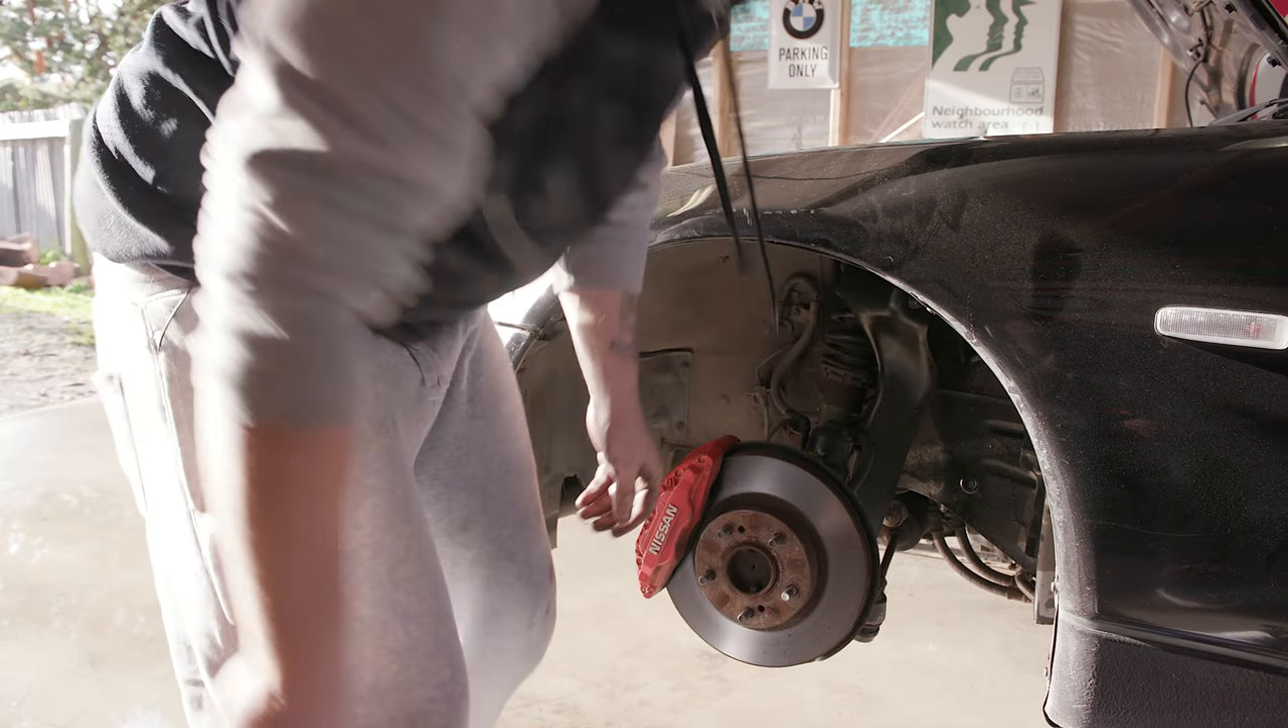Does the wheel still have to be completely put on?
Yes.